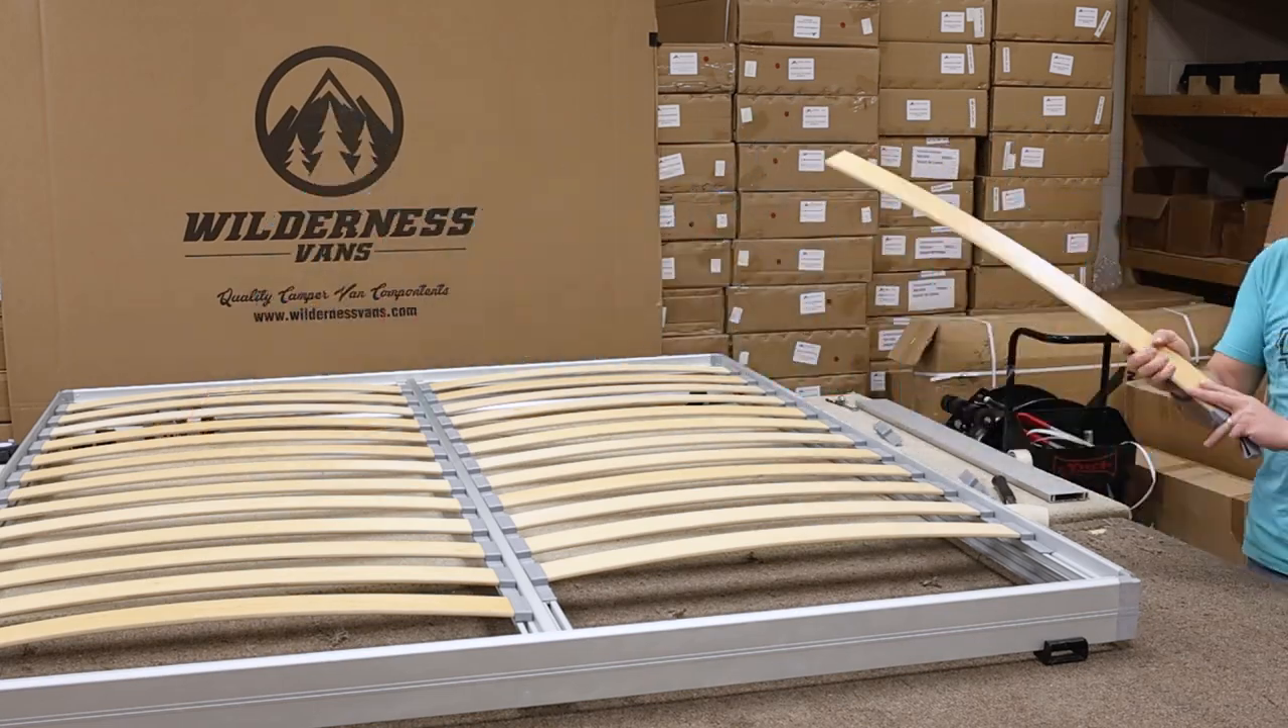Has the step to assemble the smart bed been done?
No.